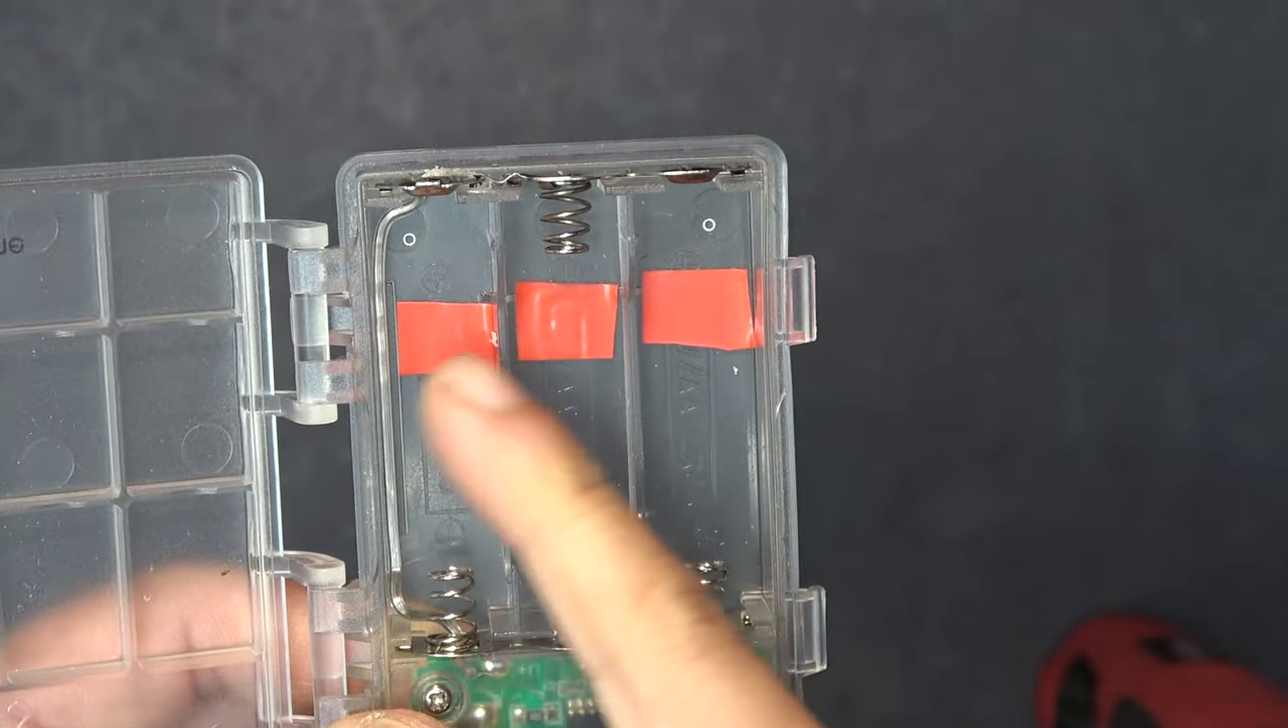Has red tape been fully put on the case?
Yes.